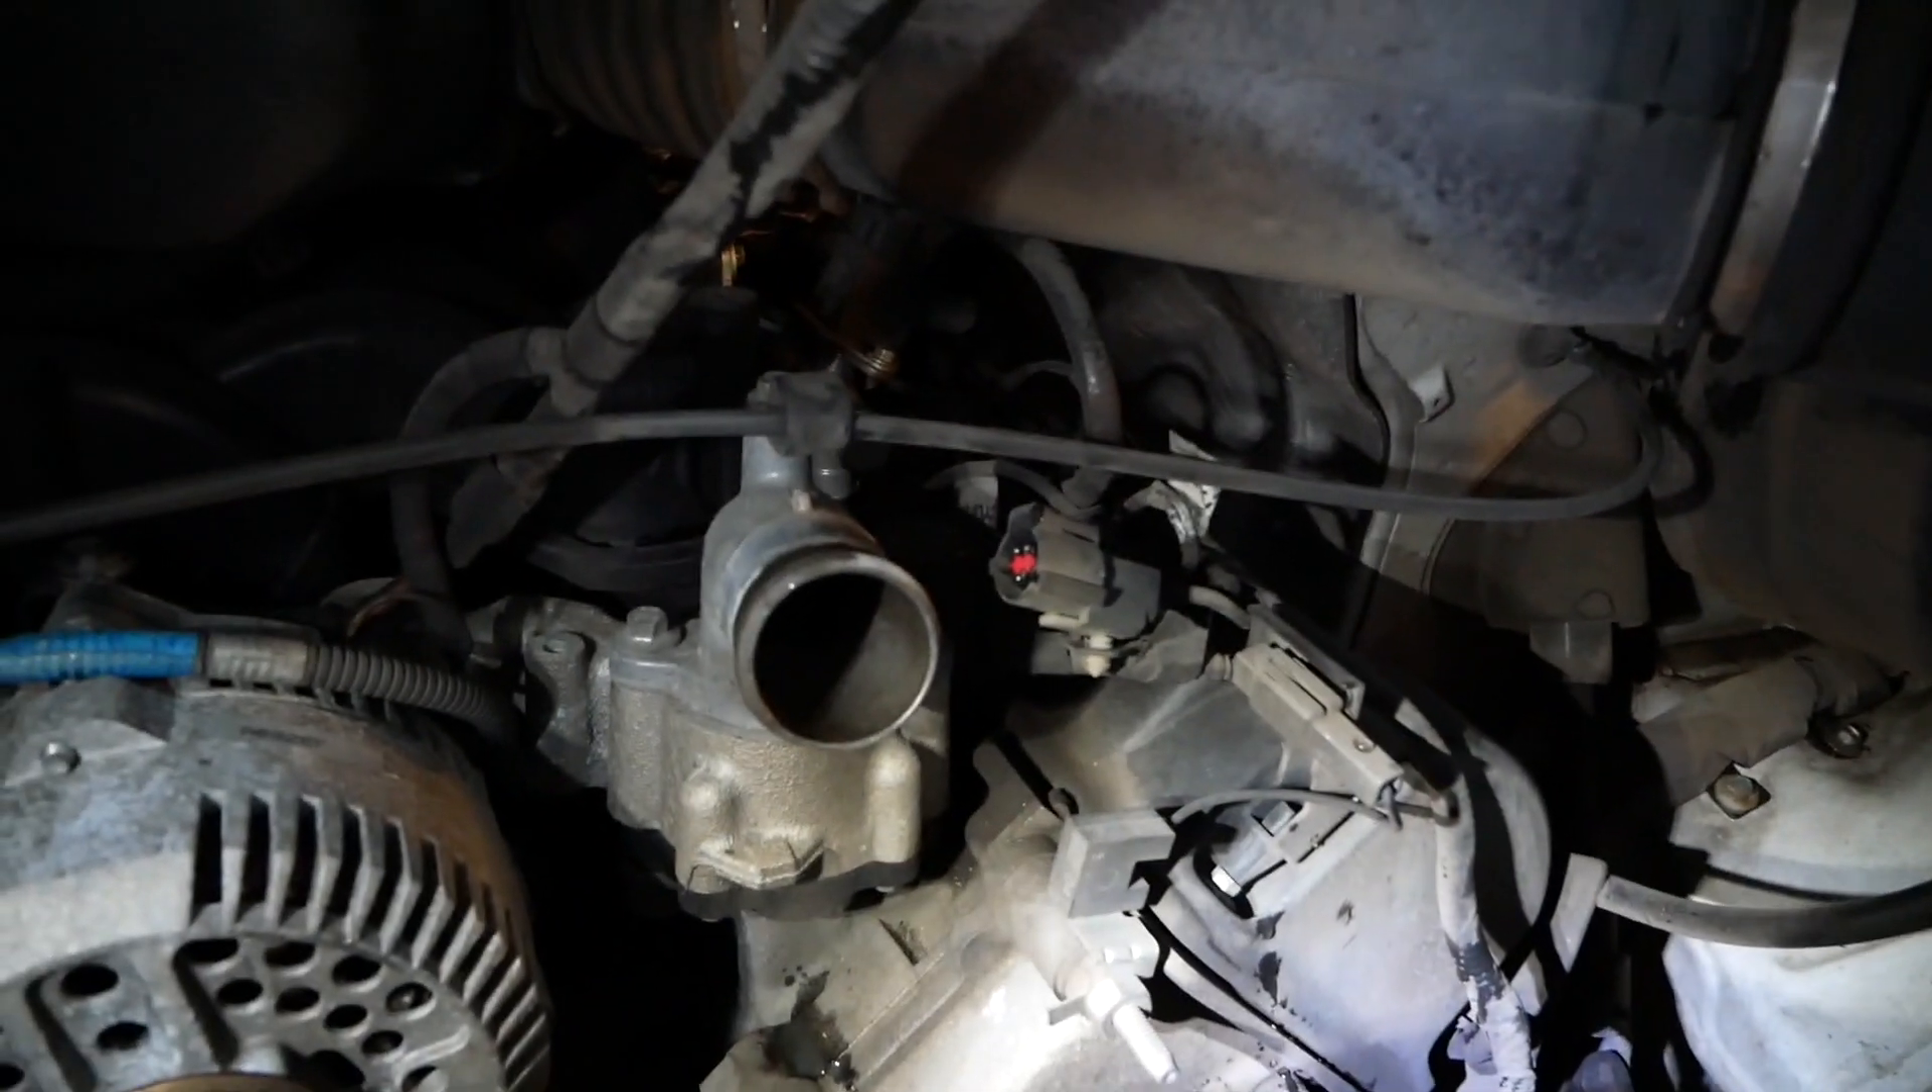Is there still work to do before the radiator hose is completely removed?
No.